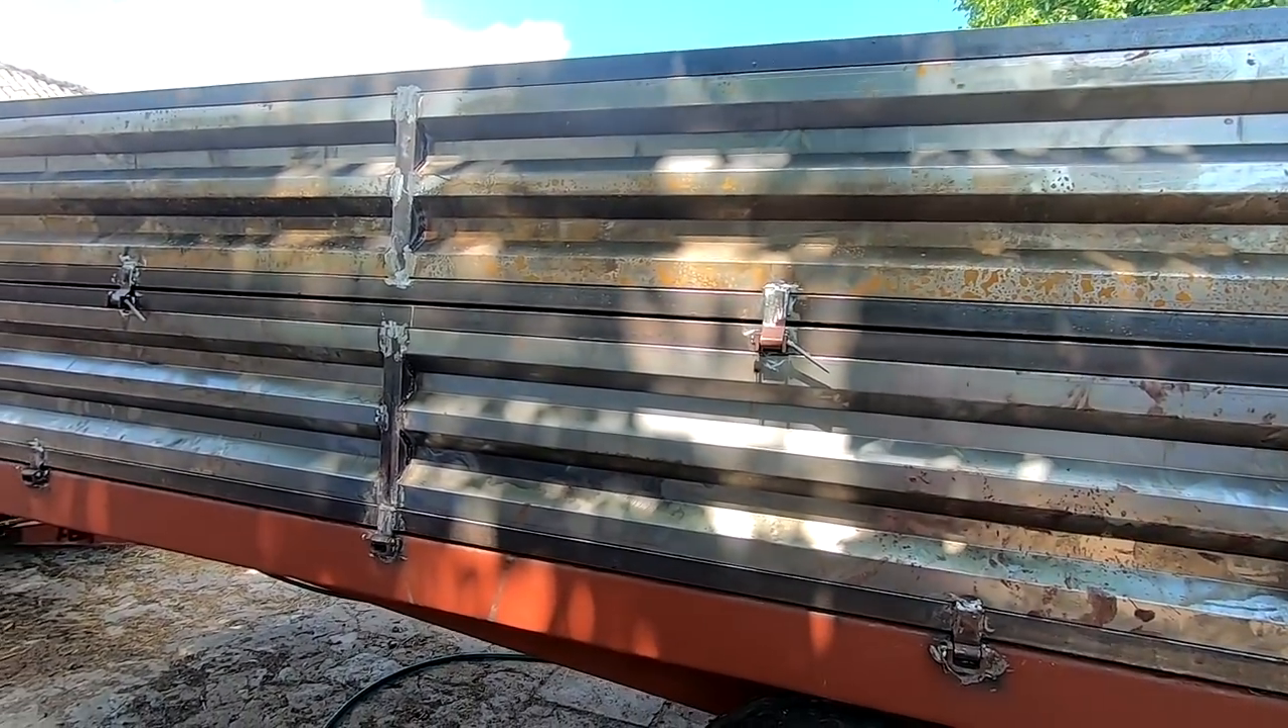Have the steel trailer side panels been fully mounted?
Yes.